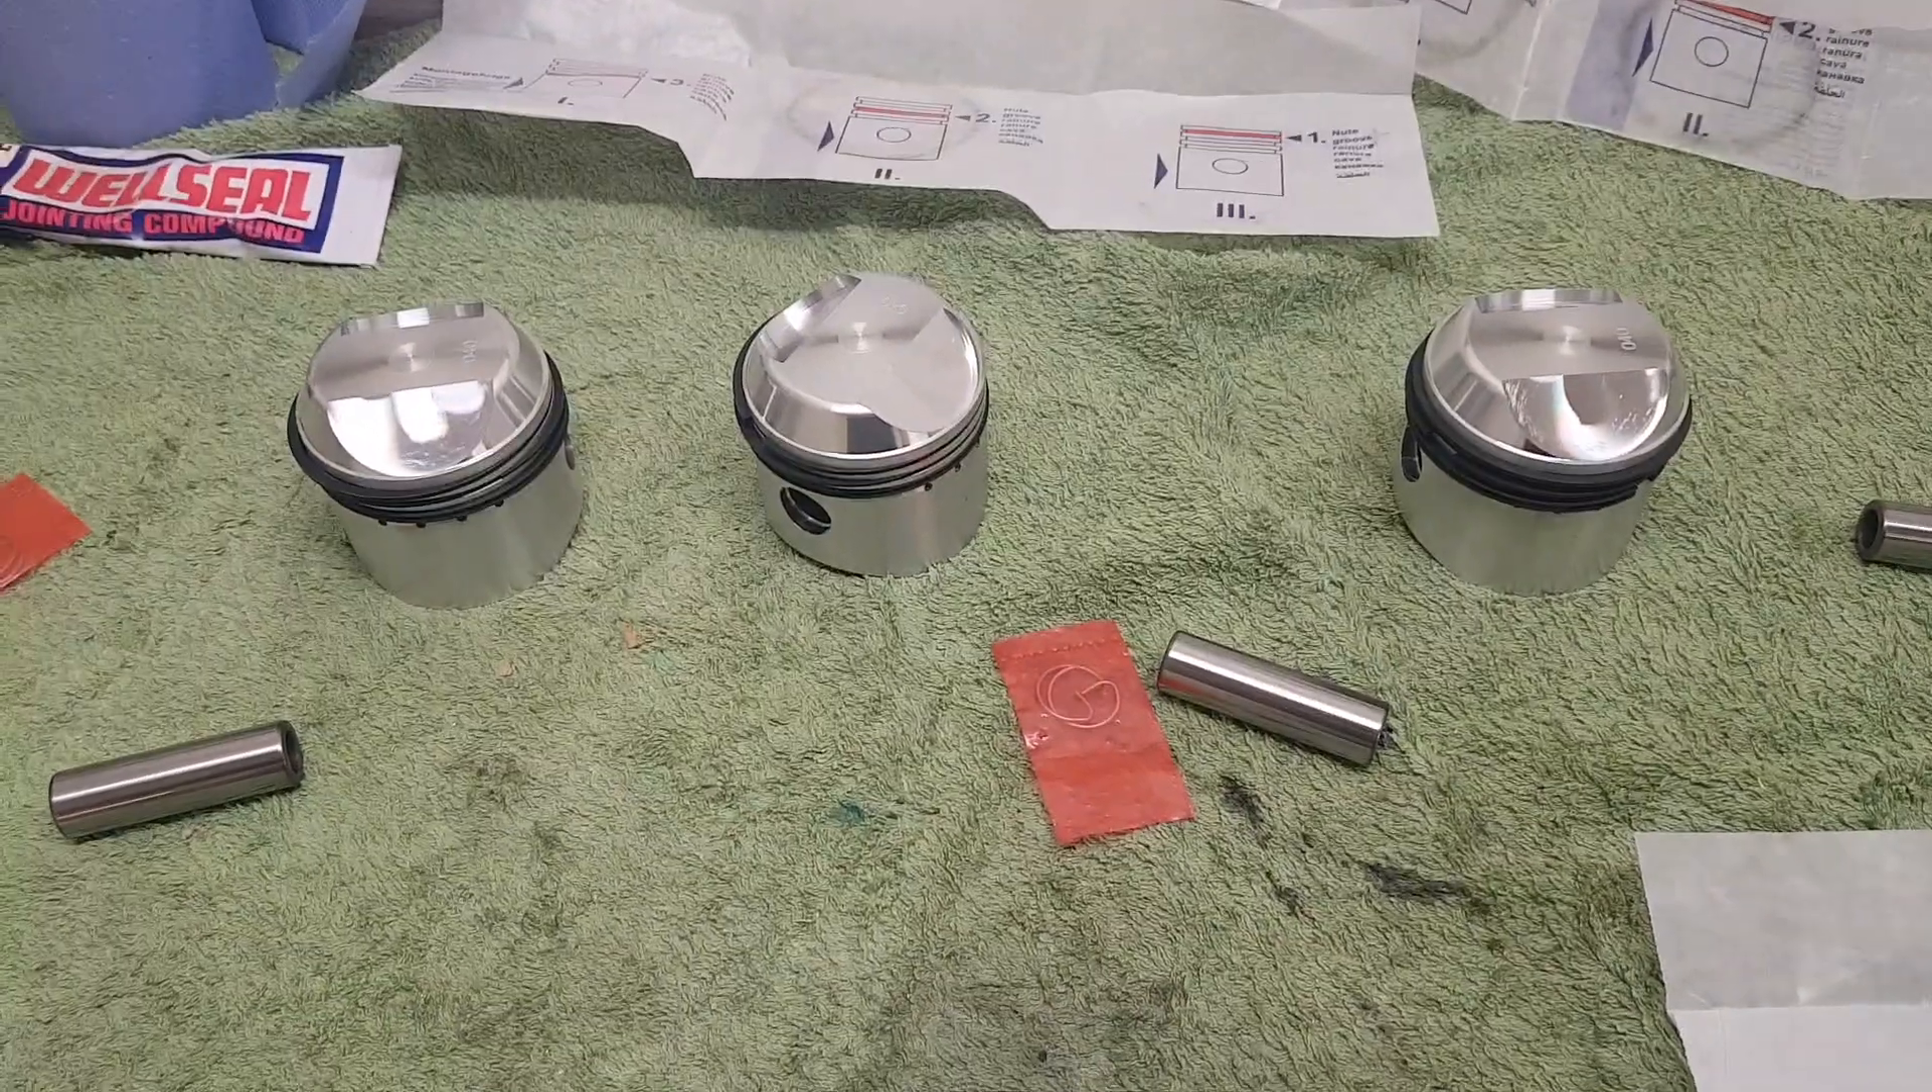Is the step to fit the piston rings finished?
Yes.